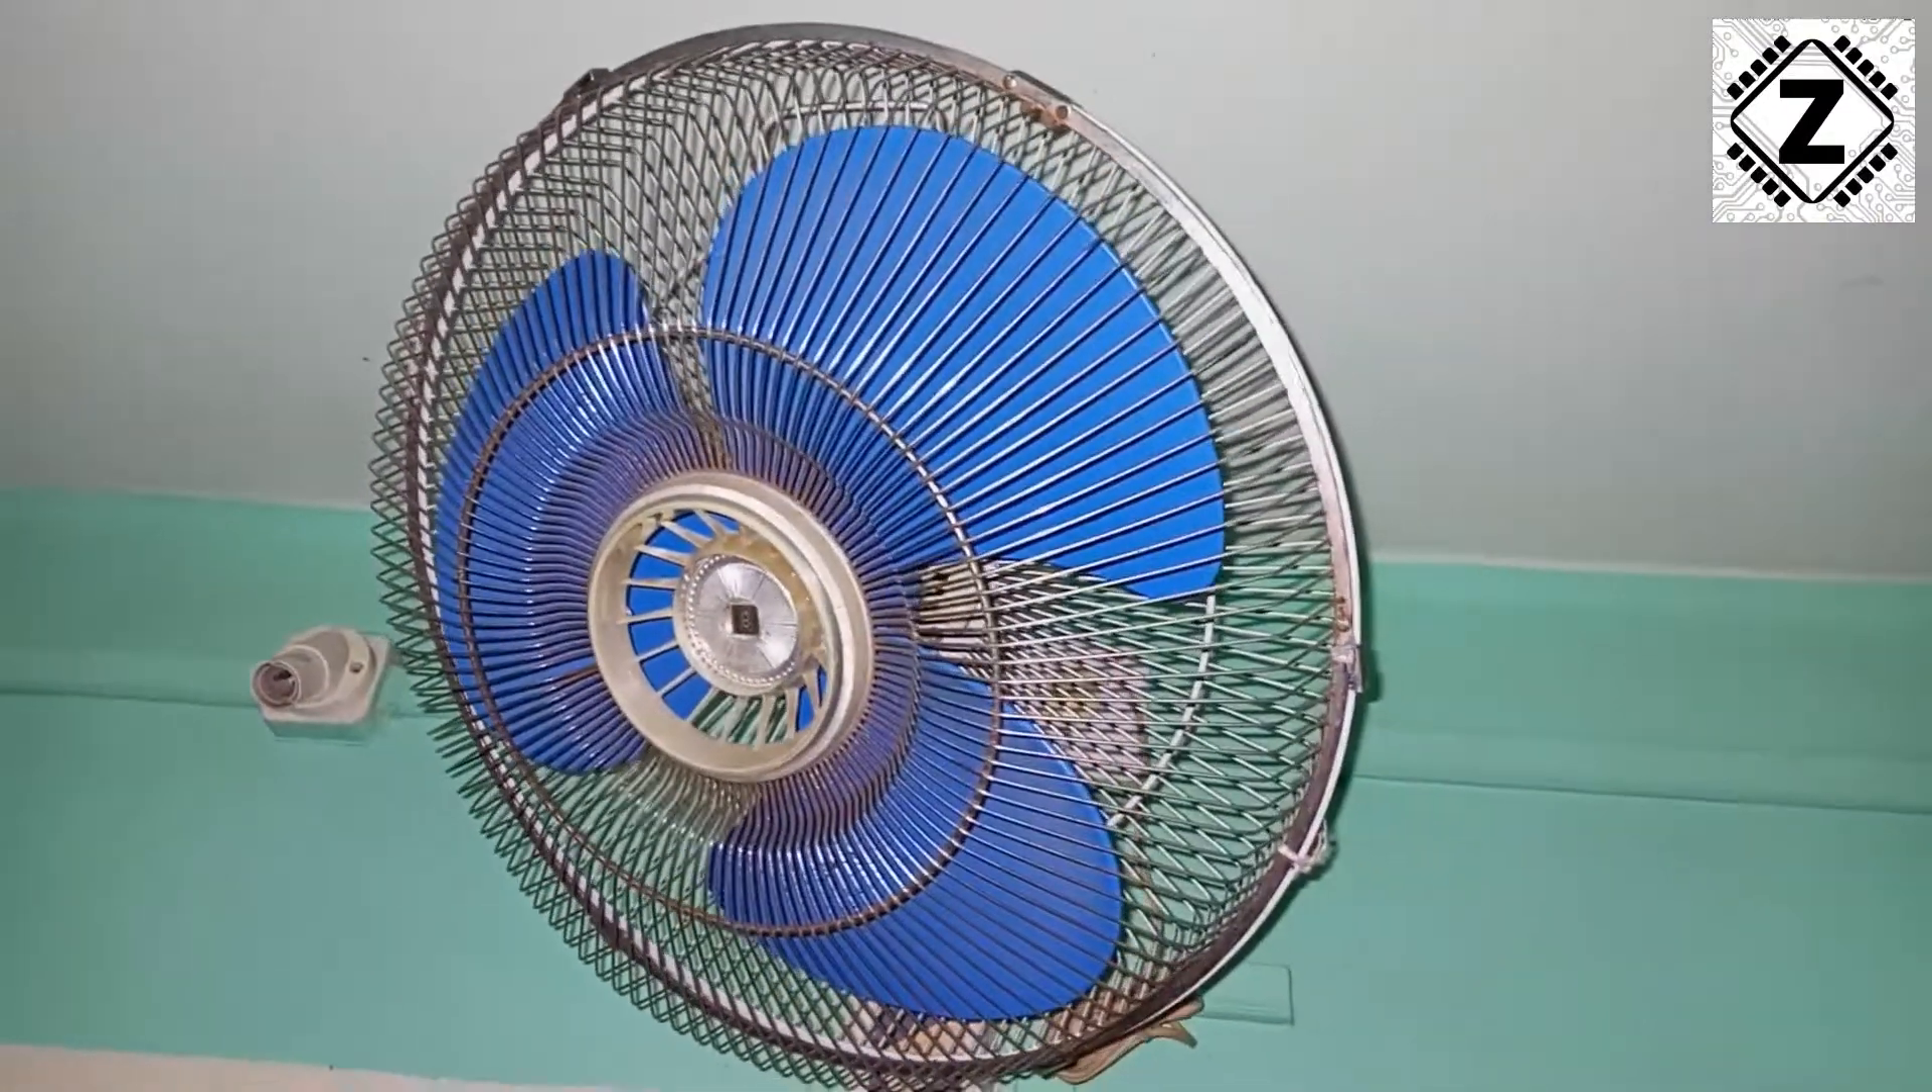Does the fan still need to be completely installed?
No.